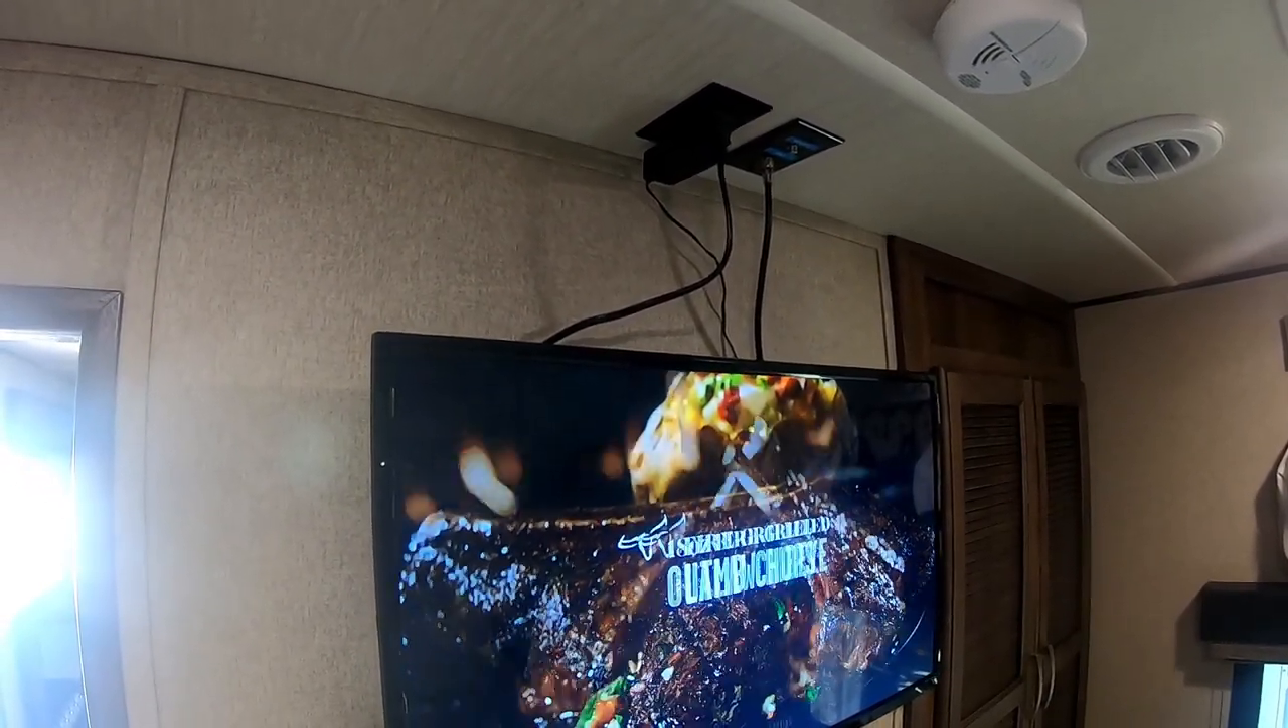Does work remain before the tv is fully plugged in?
No.